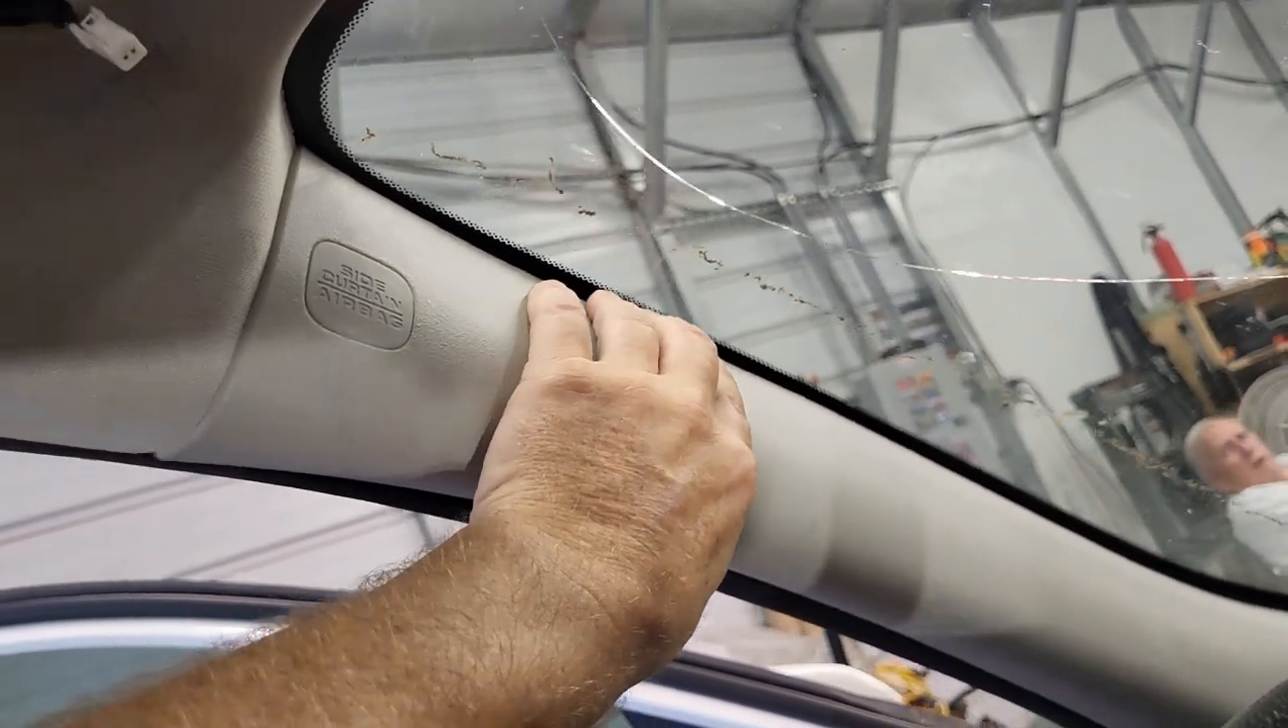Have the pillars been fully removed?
No.